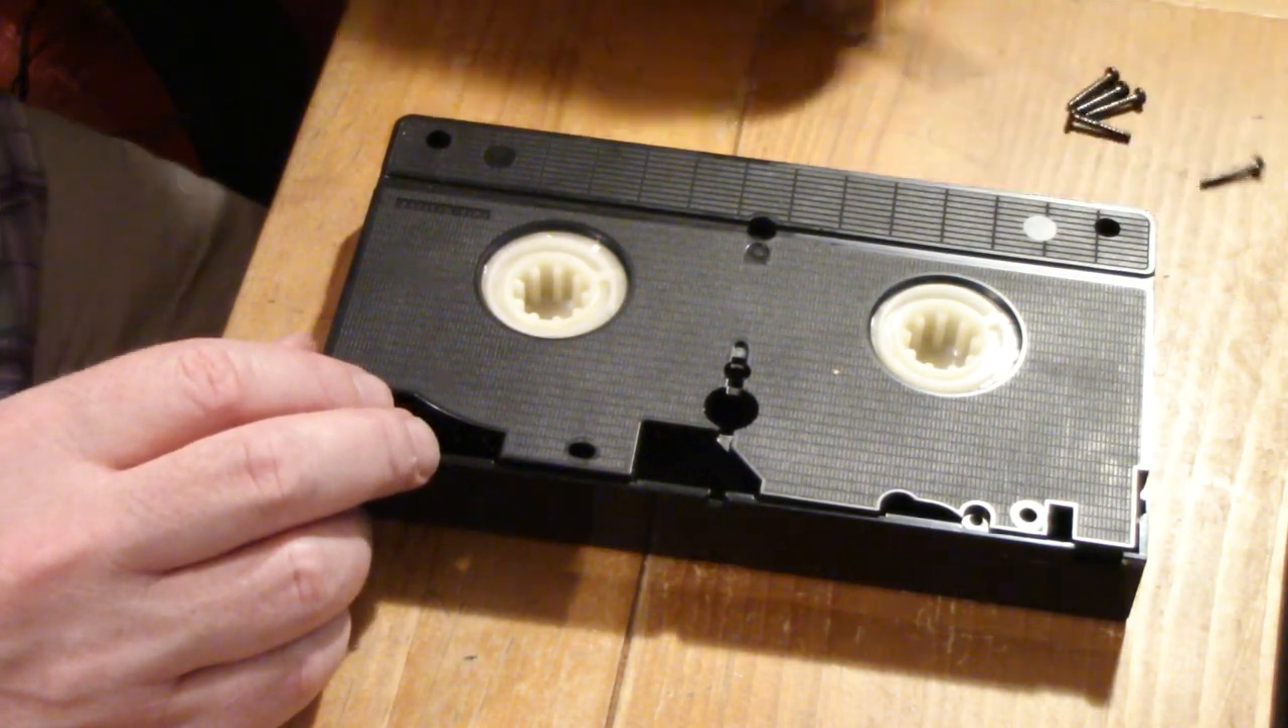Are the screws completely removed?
Yes.